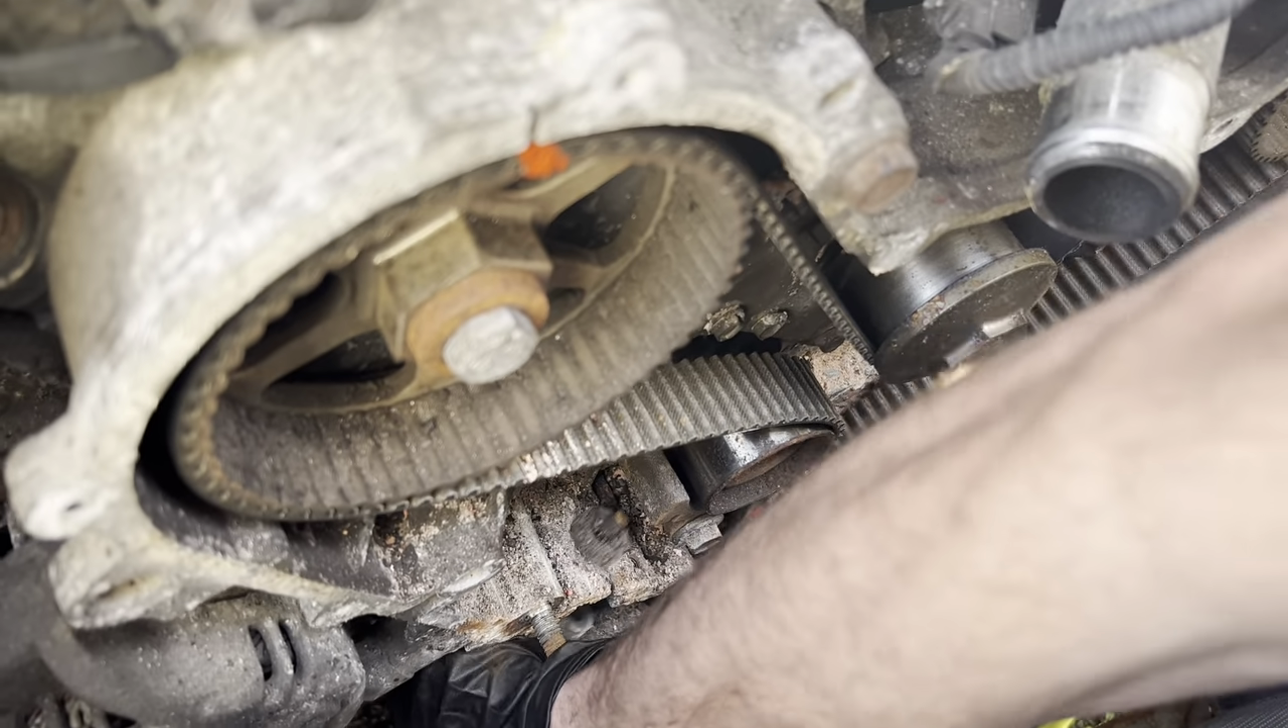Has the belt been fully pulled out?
No.